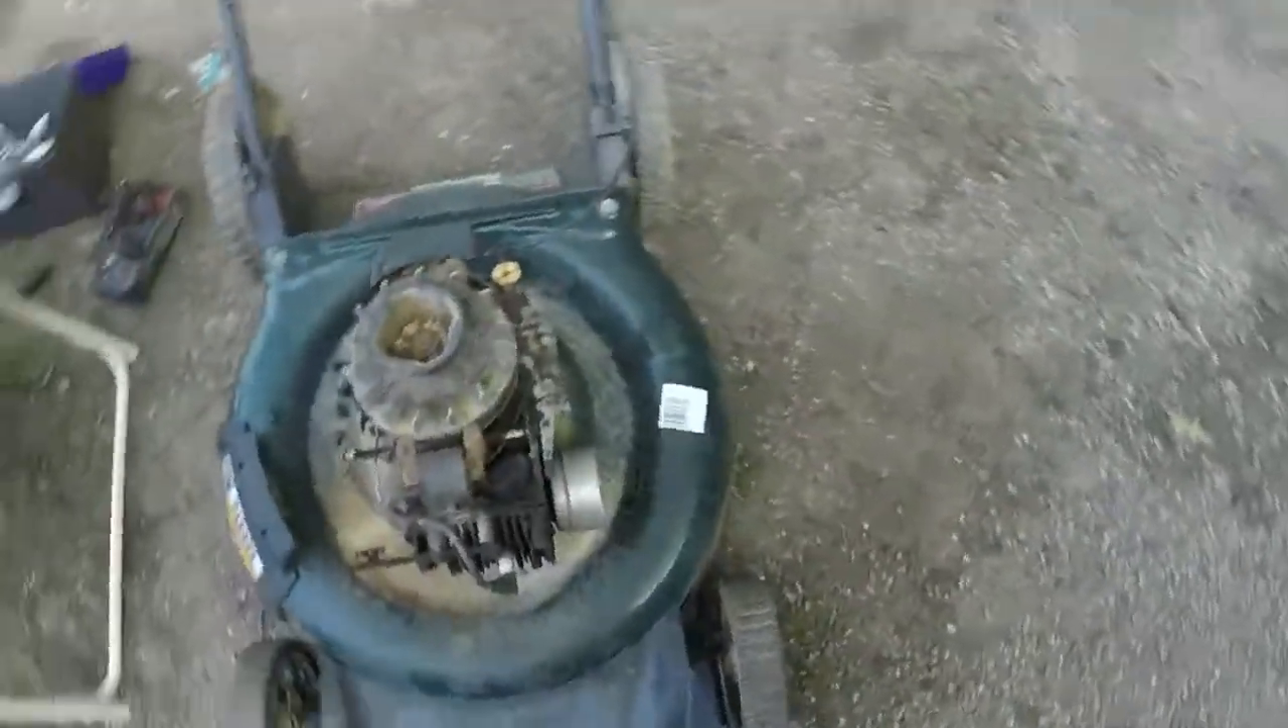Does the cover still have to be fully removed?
No.